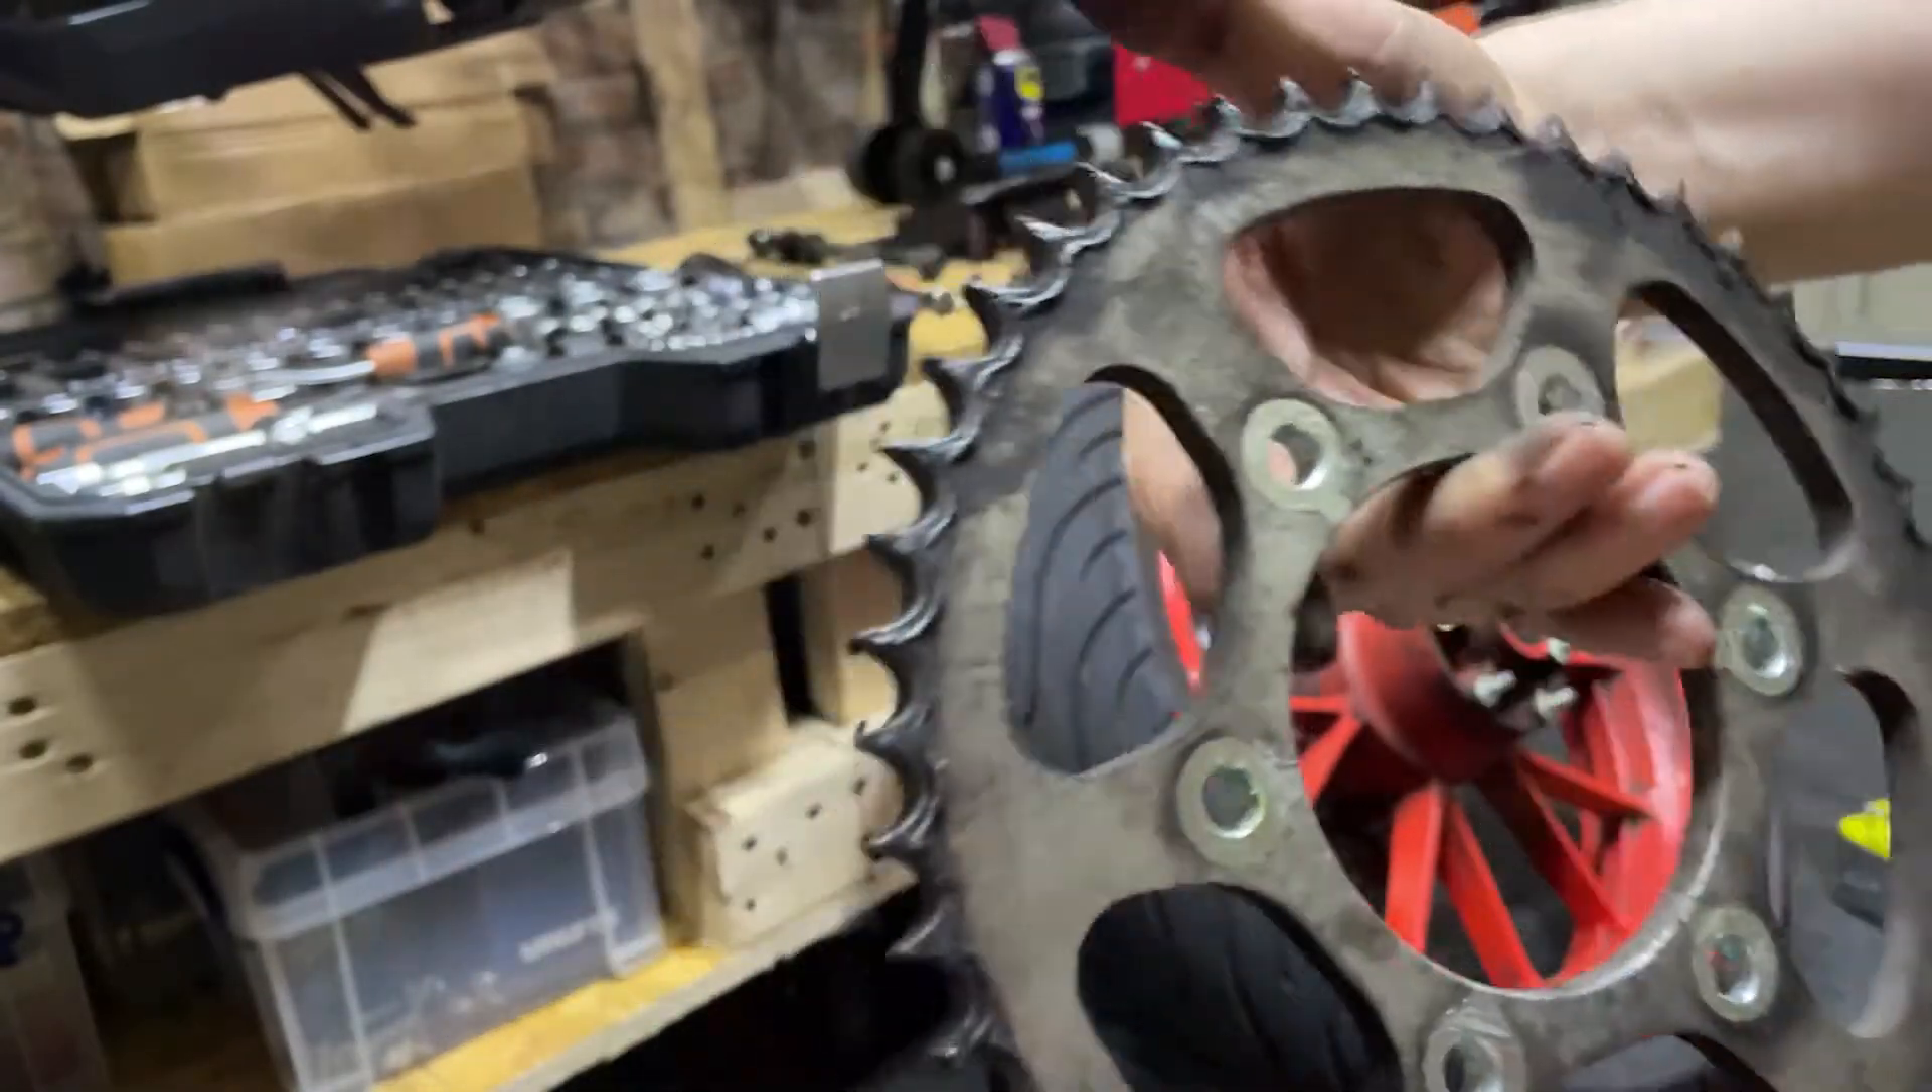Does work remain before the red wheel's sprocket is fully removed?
No.